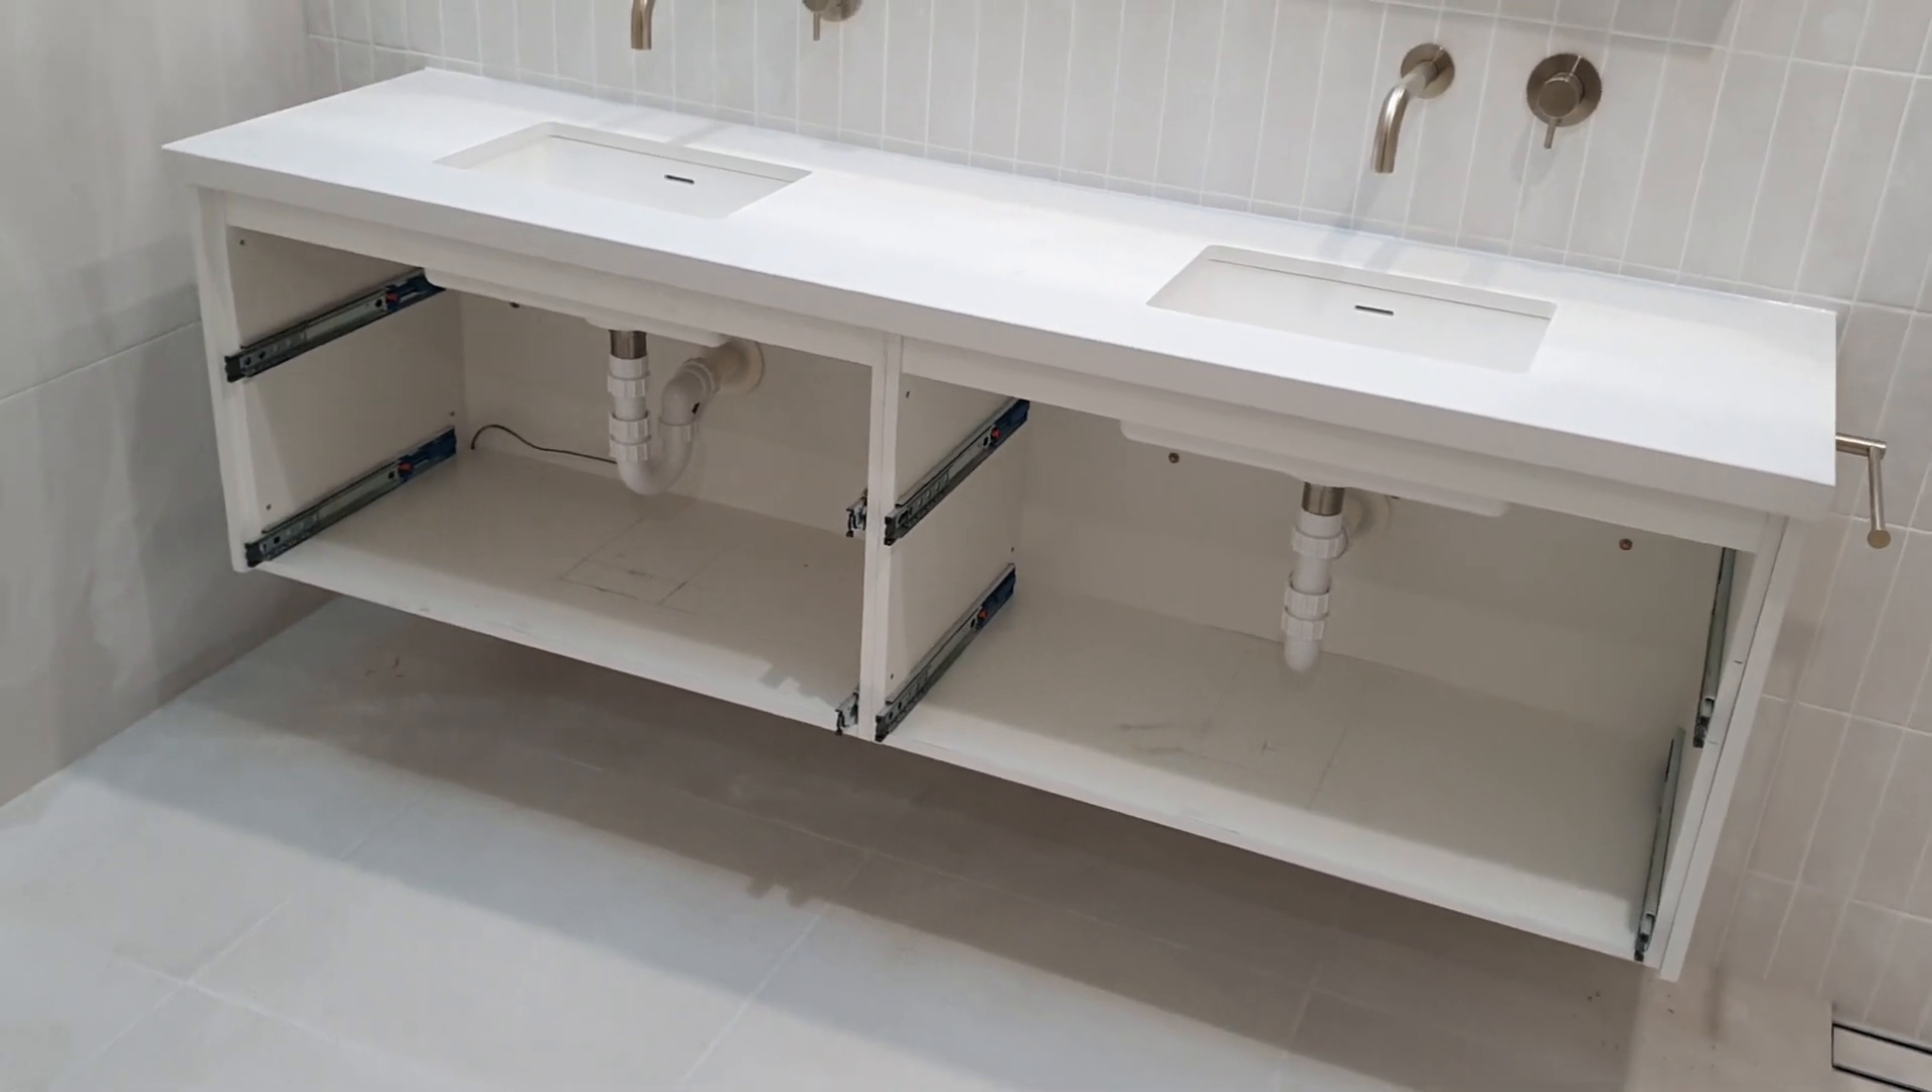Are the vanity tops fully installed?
Yes.